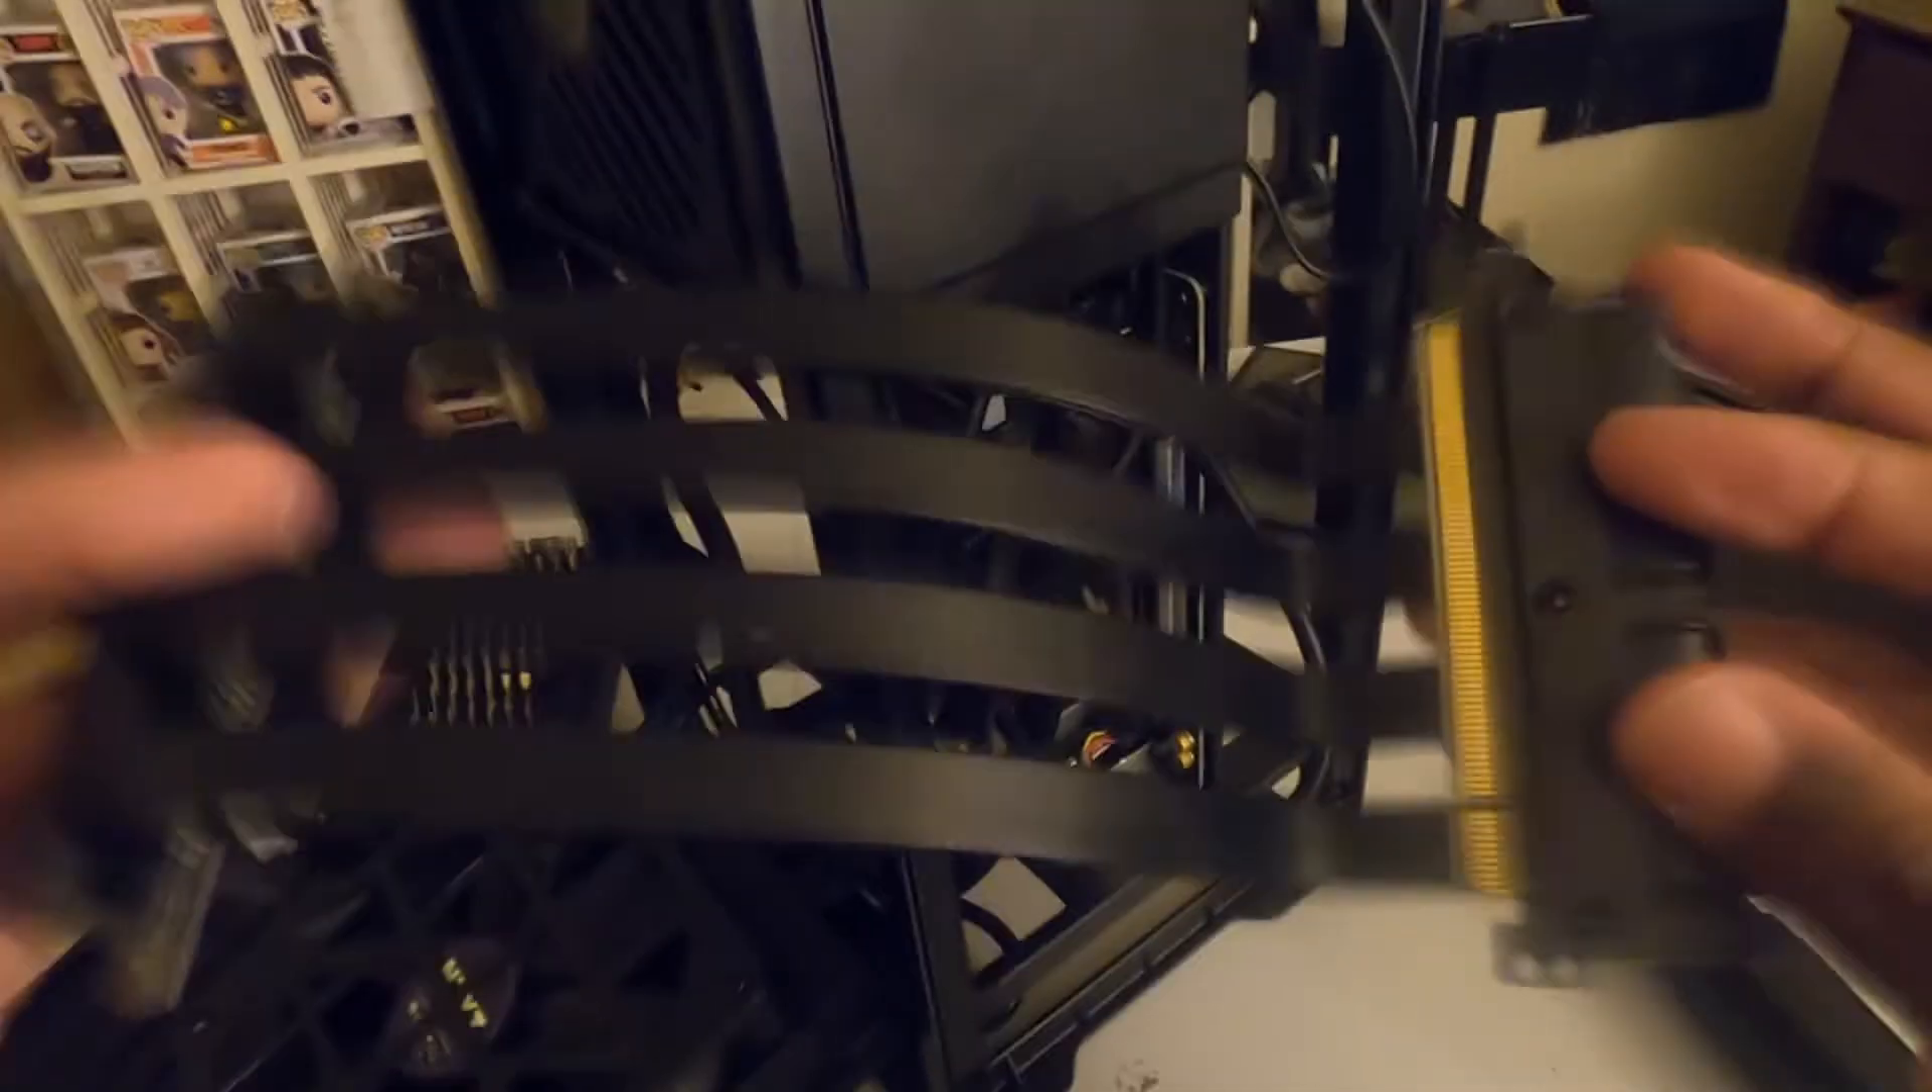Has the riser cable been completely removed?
Yes.